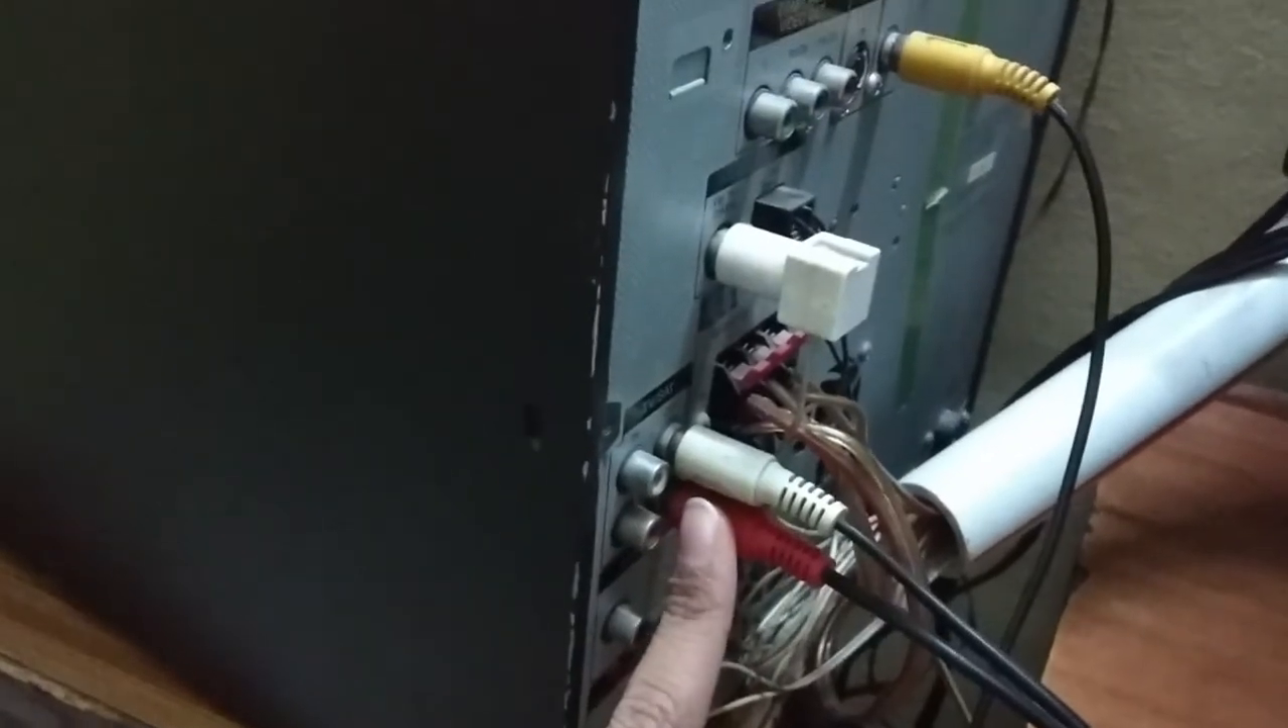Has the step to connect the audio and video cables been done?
Yes.